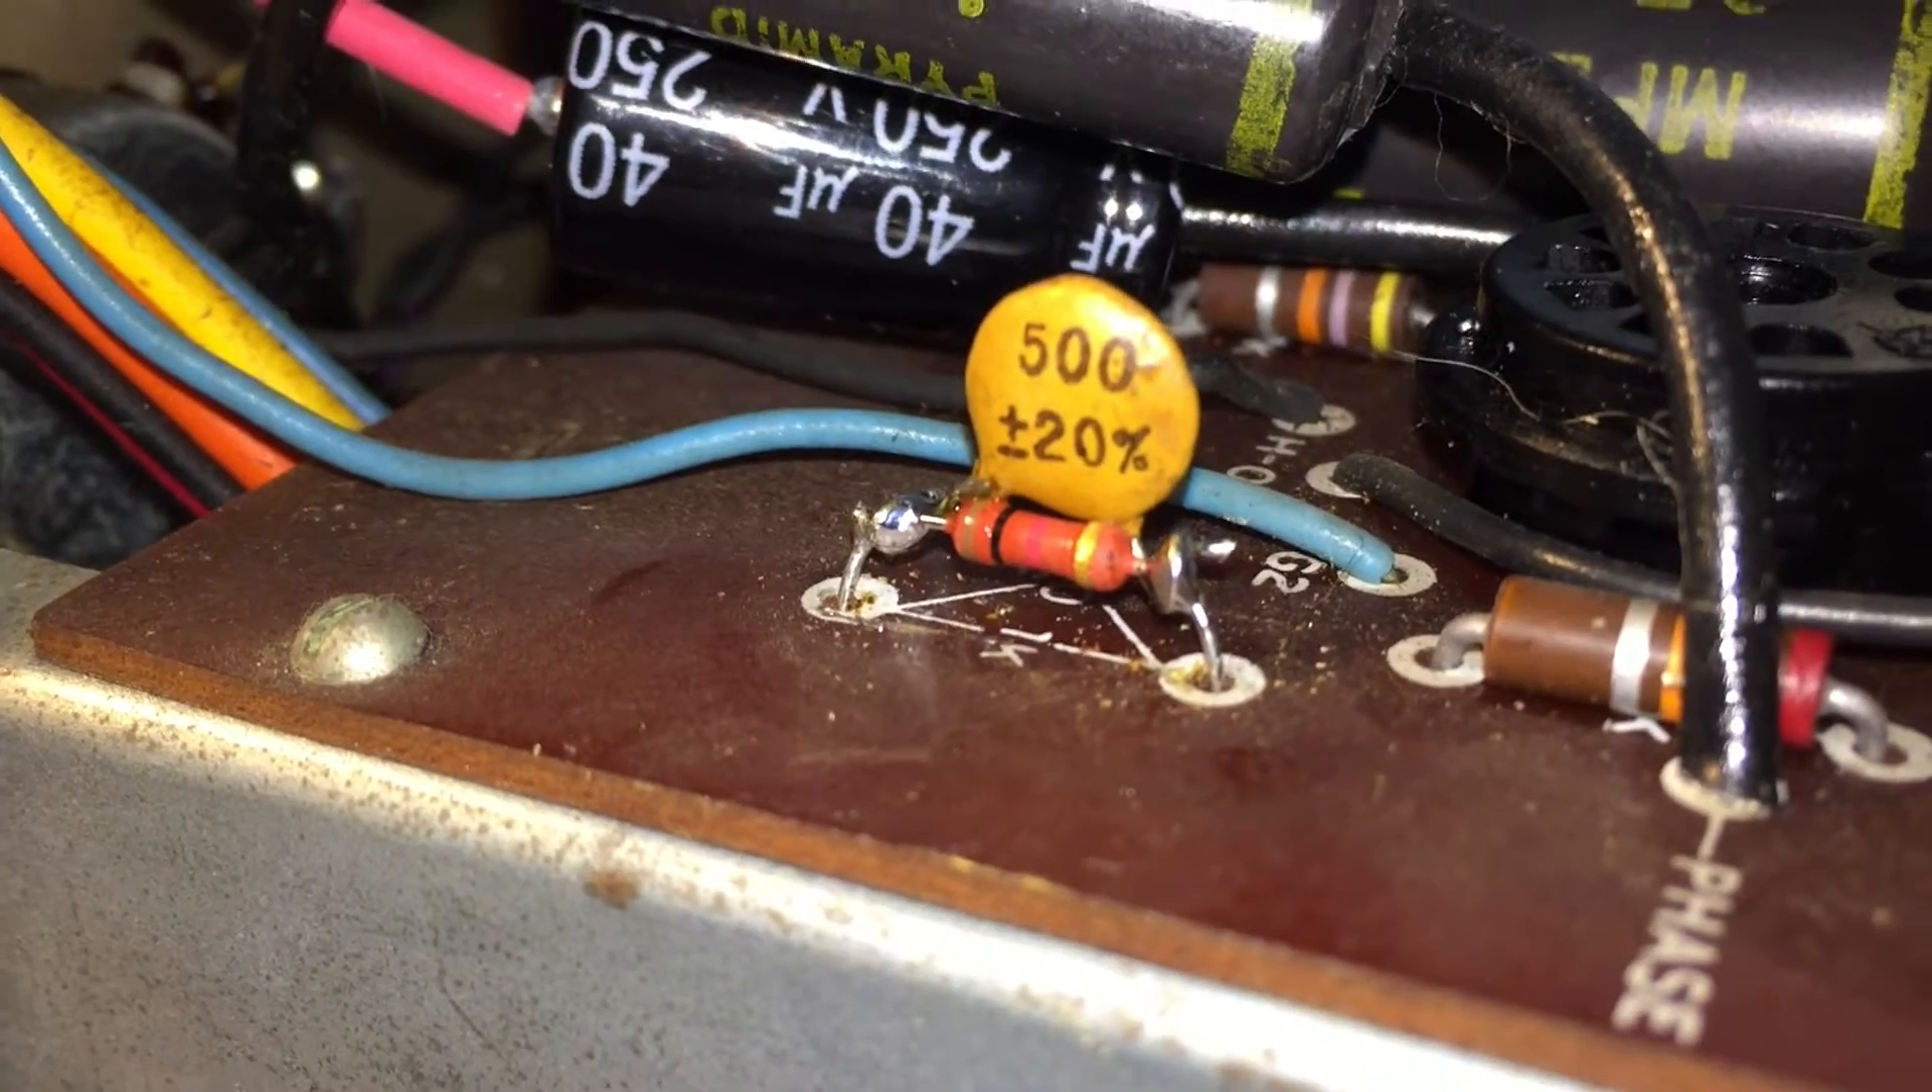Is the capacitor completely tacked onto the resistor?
Yes.